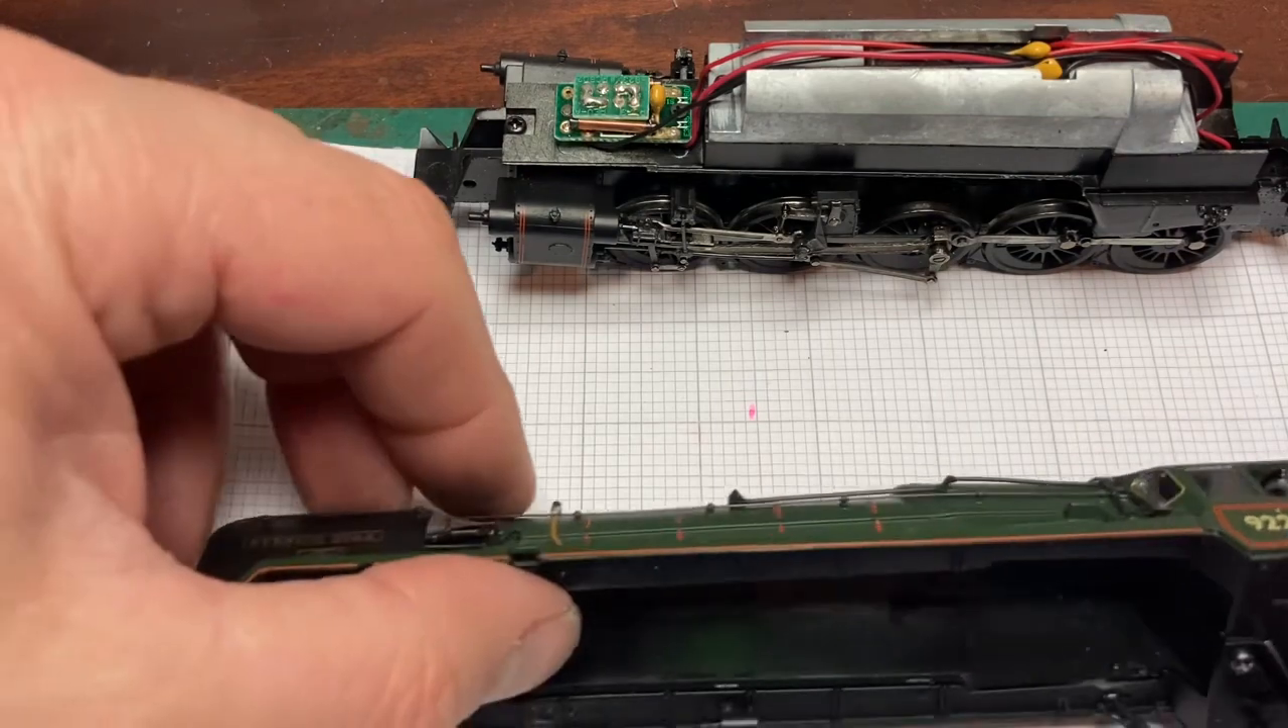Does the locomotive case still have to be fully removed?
No.